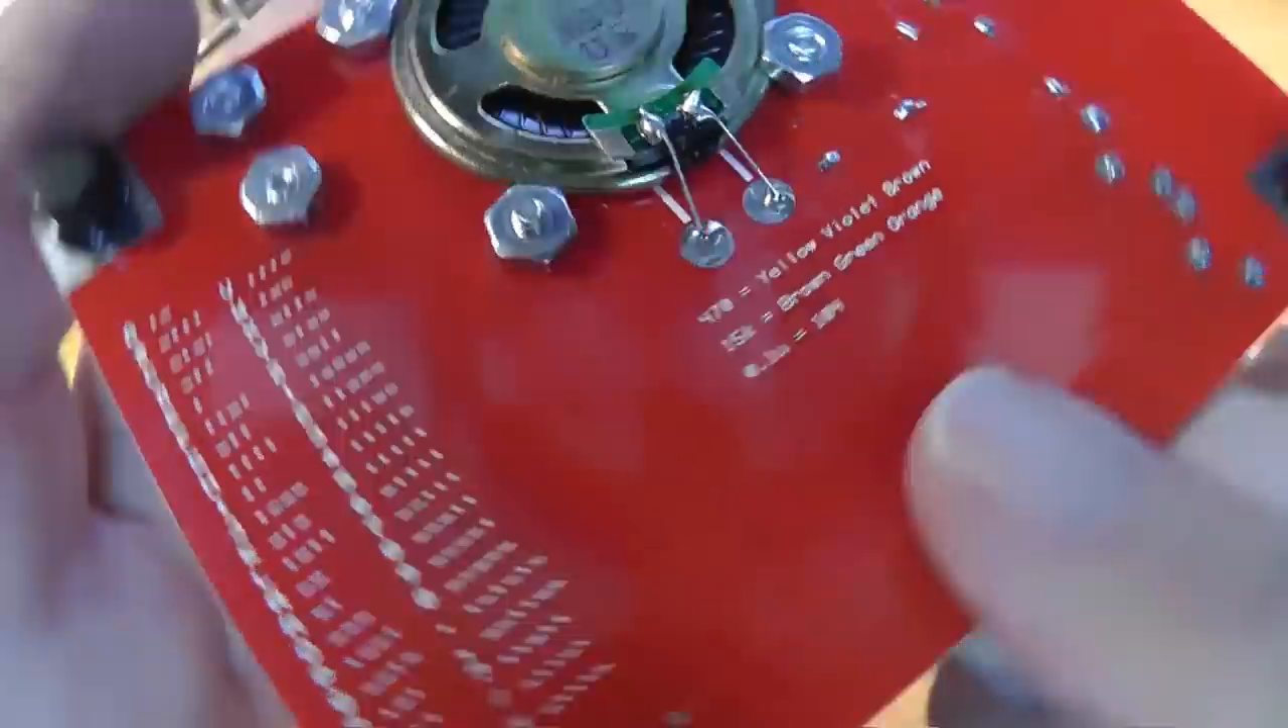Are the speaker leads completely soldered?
Yes.